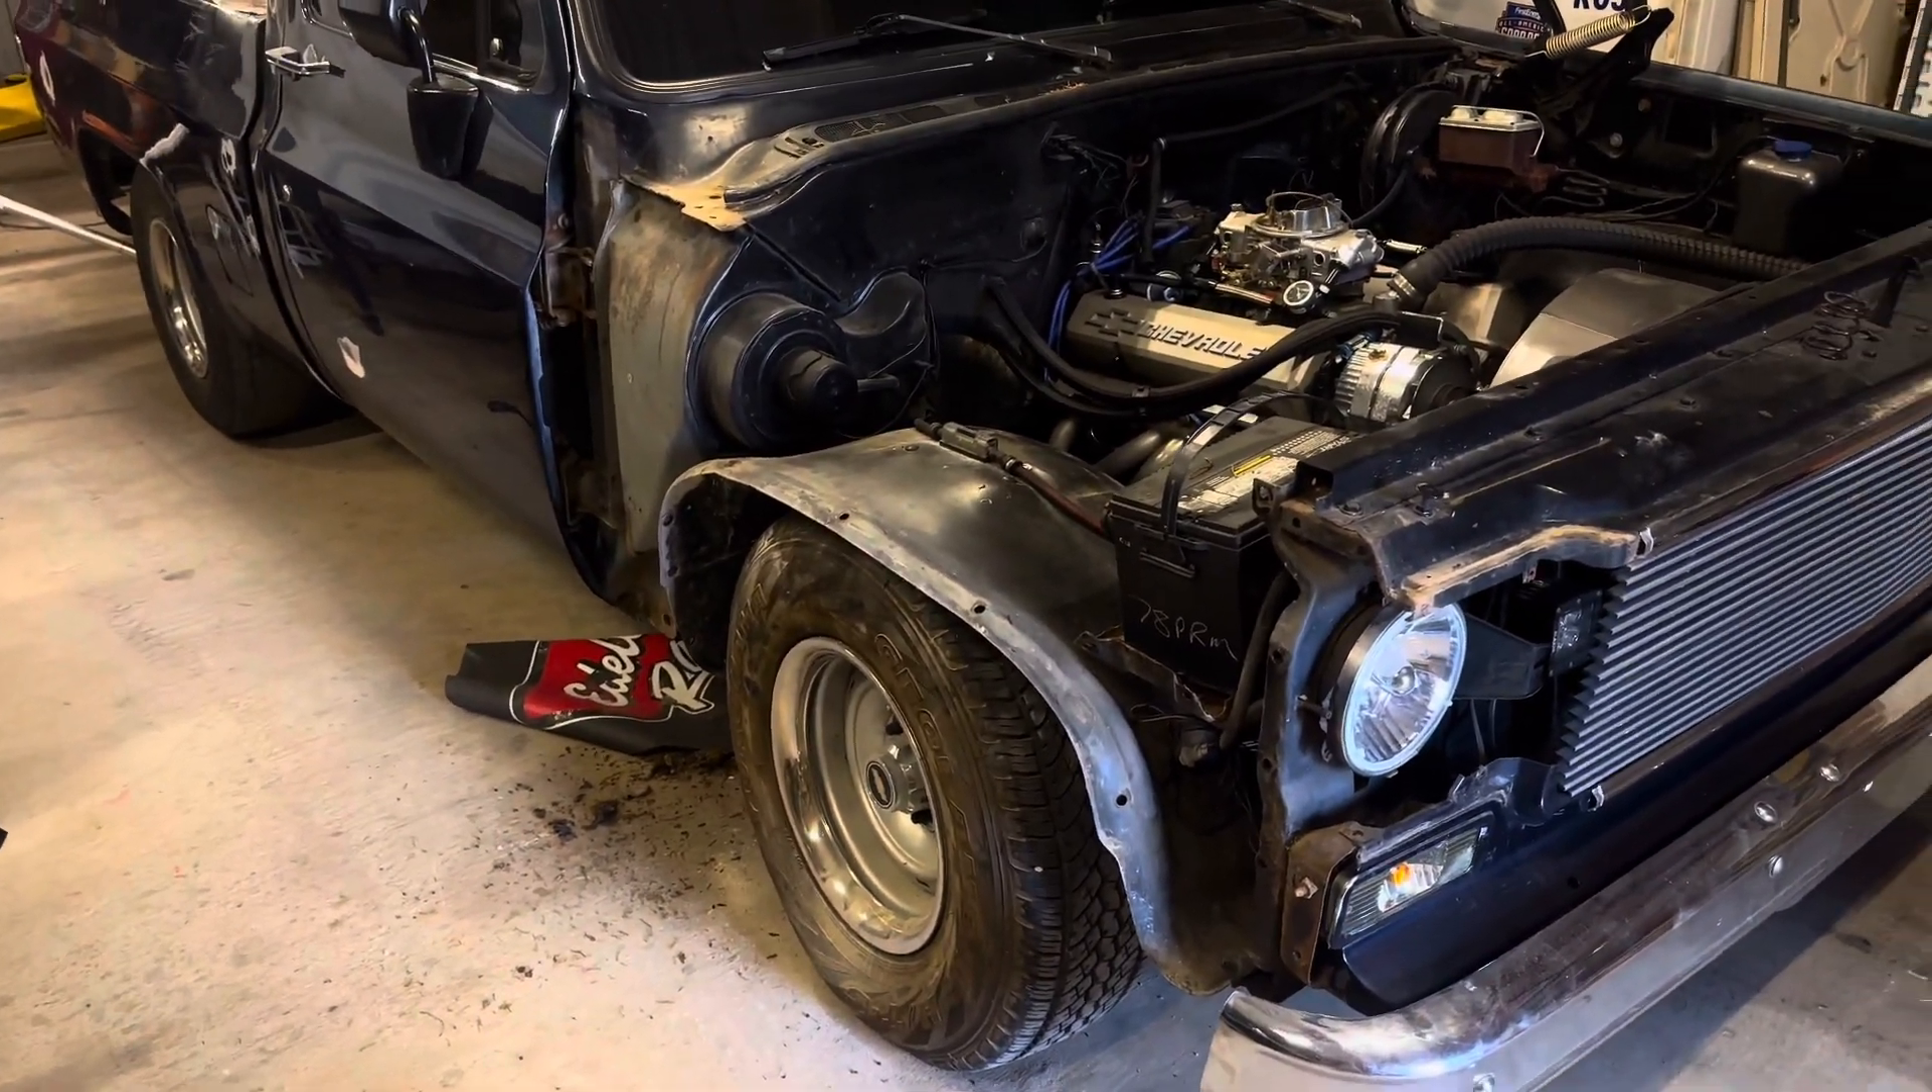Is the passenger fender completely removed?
Yes.